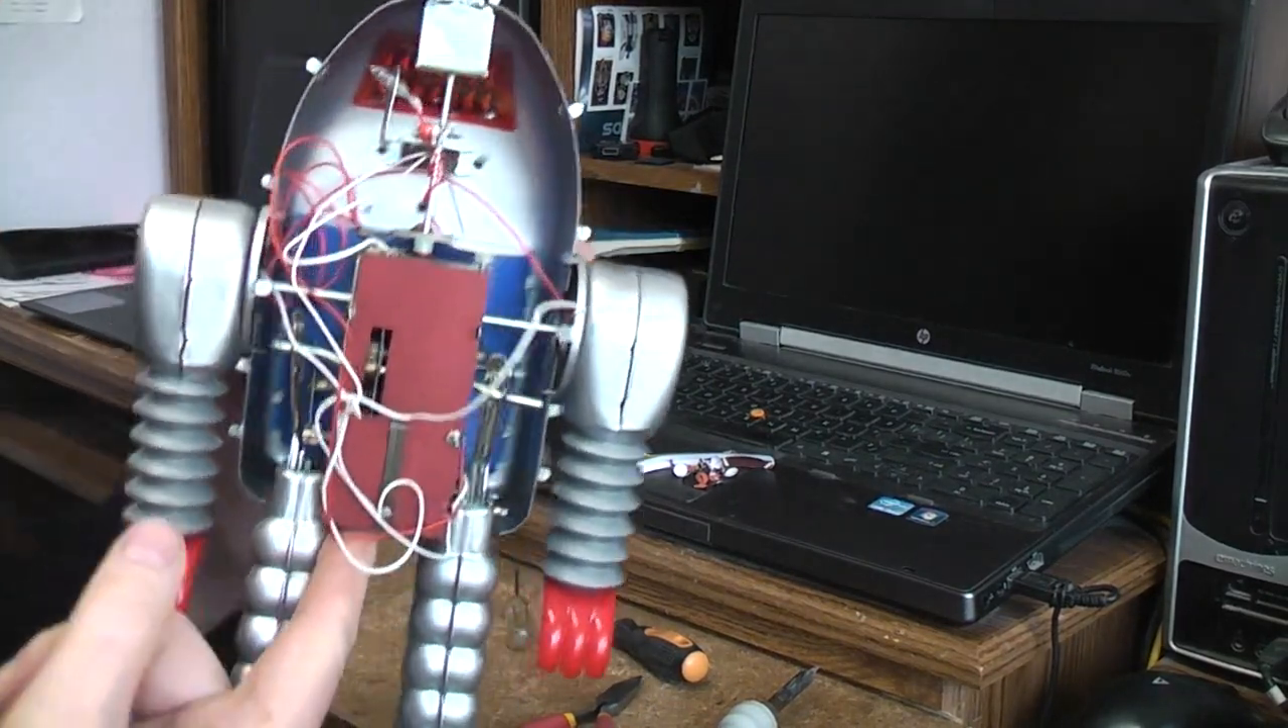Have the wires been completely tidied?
No.